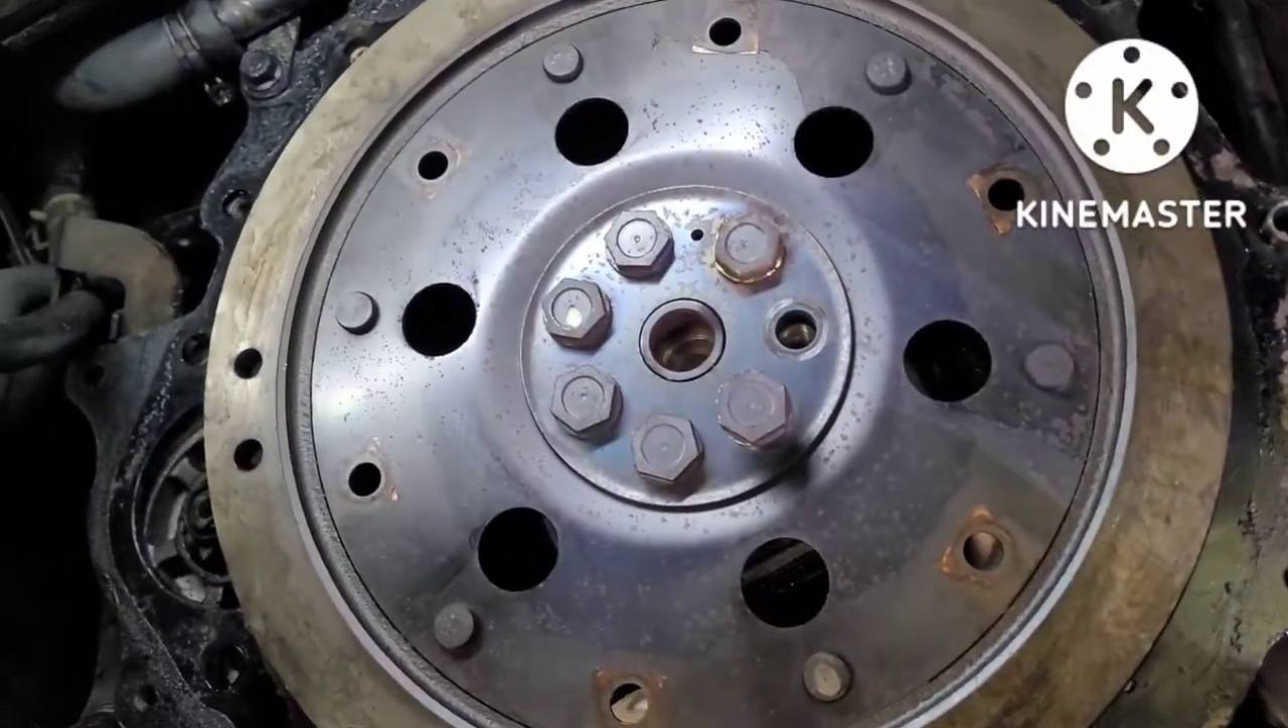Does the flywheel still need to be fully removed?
Yes.